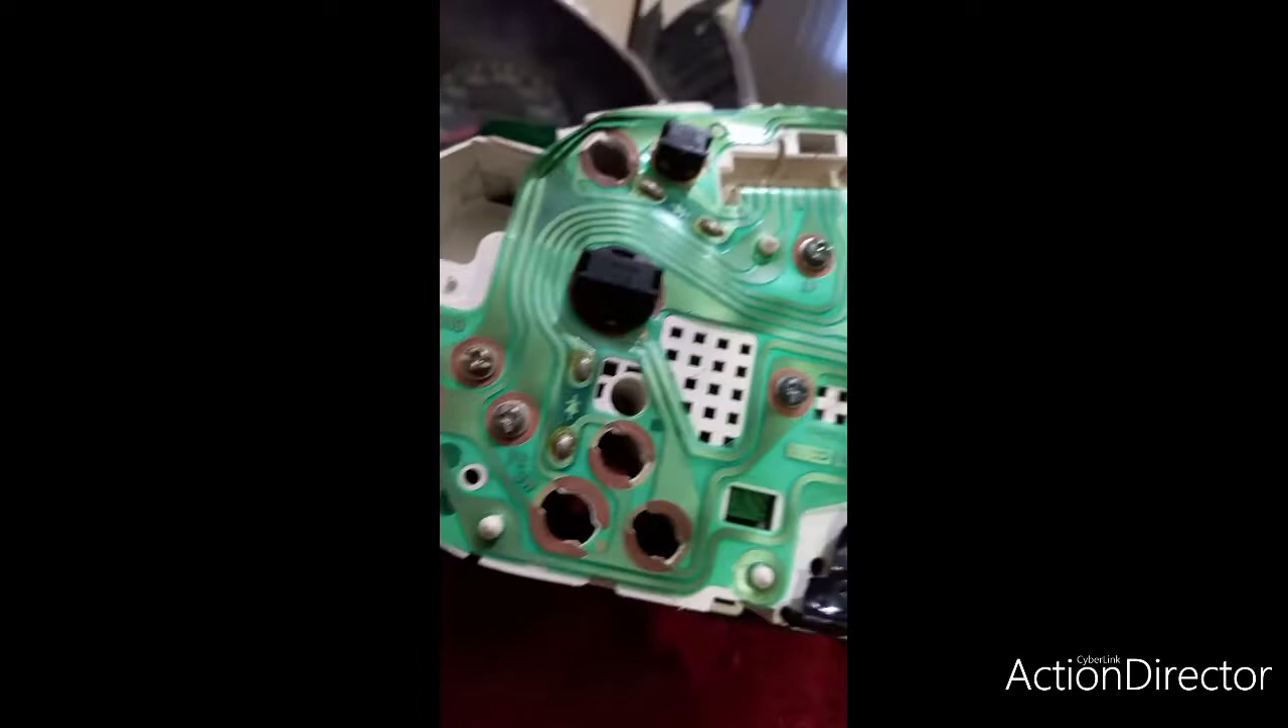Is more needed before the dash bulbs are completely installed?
Yes.